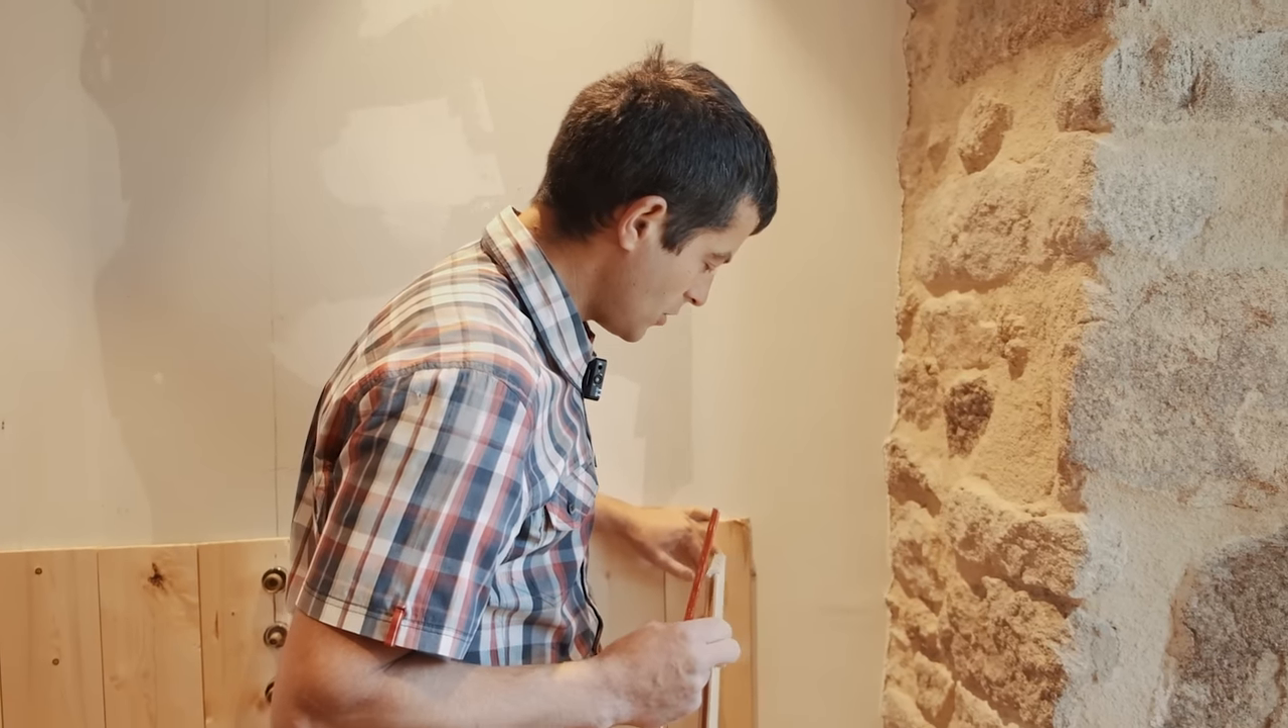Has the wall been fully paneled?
No.